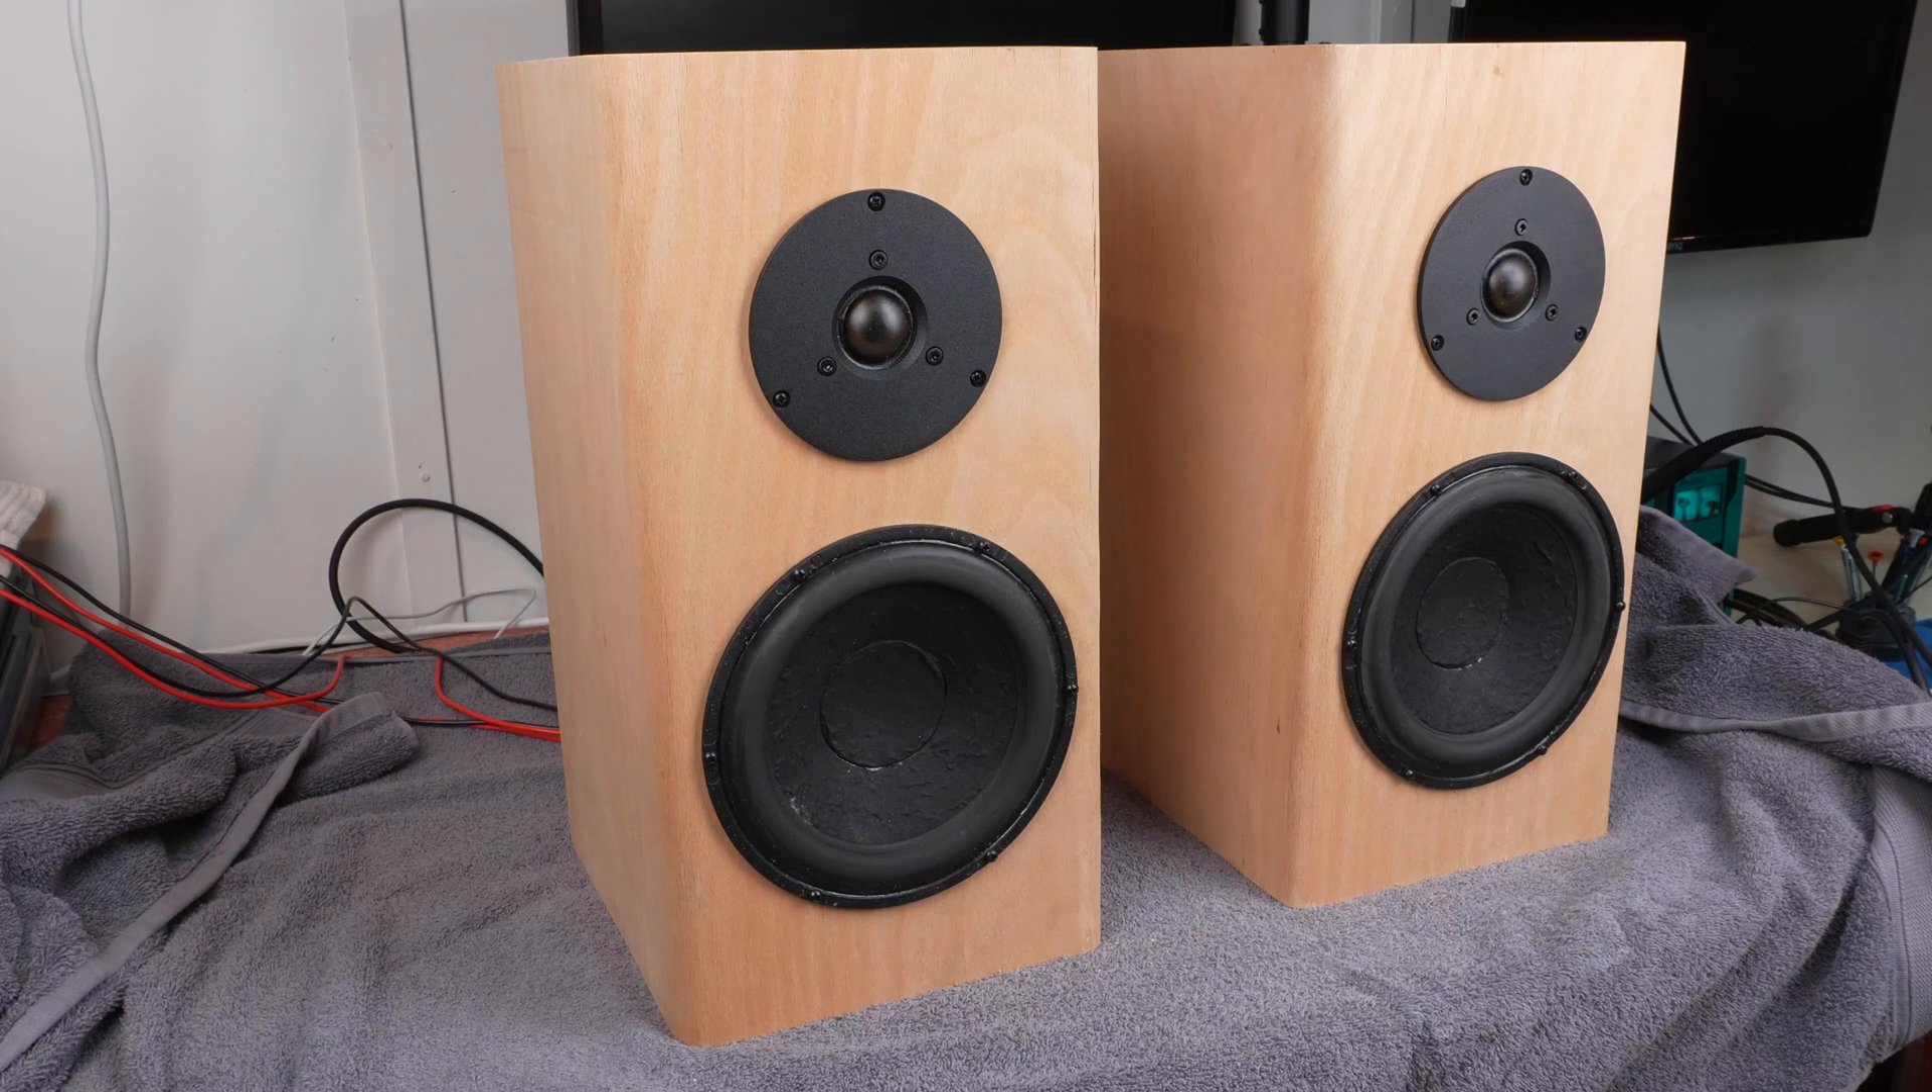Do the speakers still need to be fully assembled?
No.